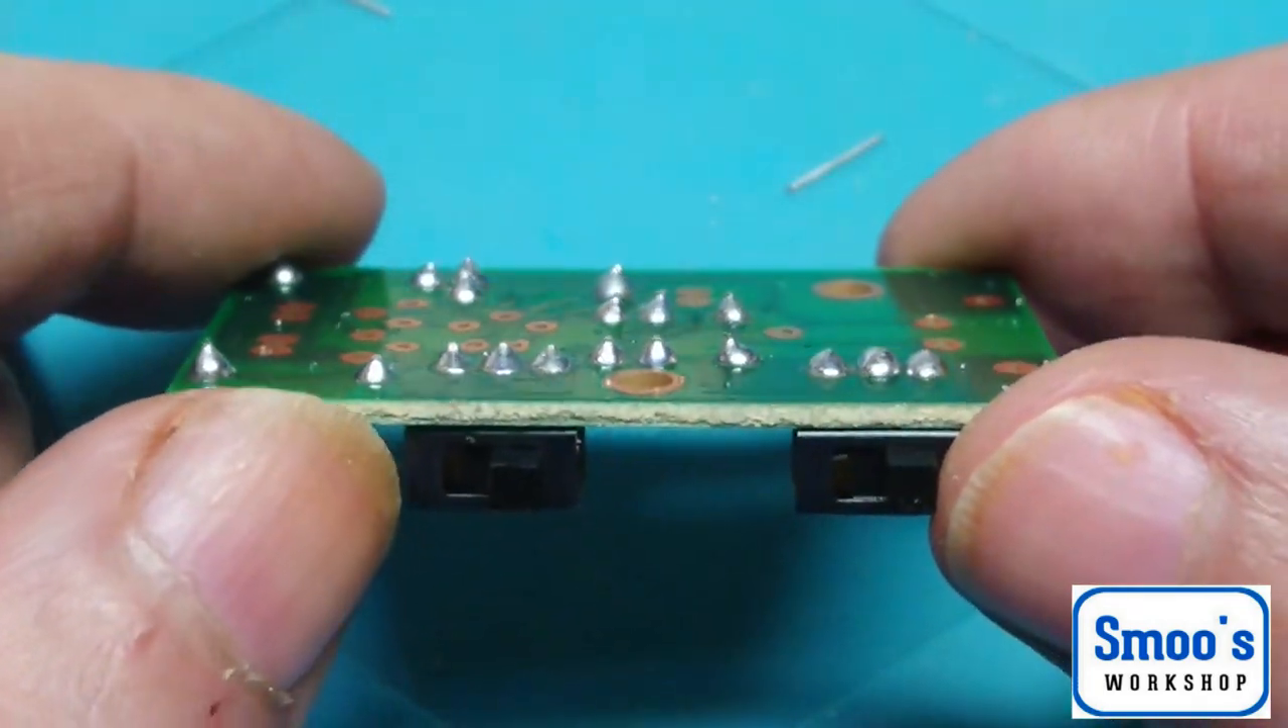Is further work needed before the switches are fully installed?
No.